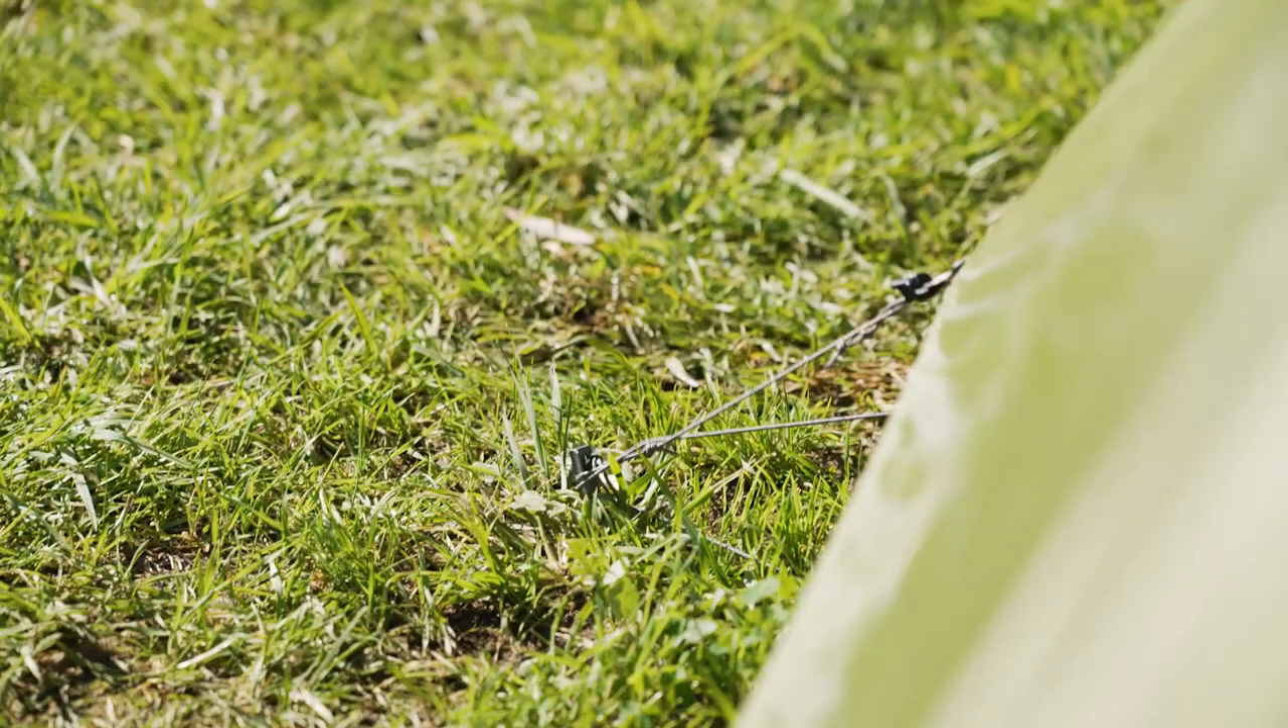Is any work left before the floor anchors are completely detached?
Yes.